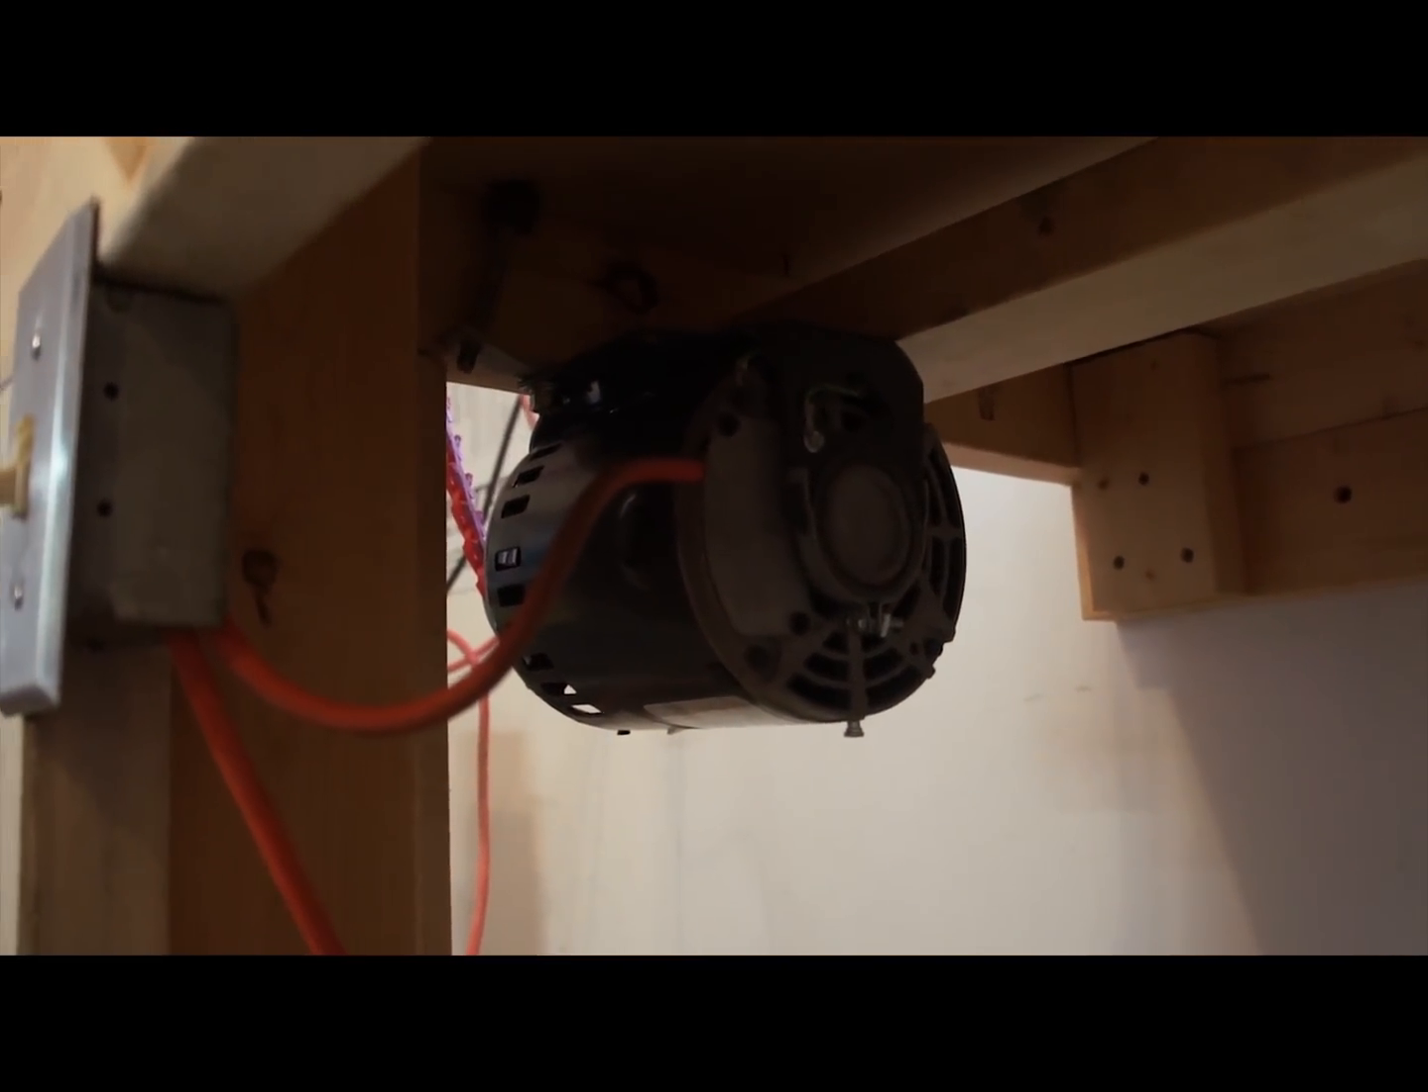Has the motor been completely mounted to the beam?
Yes.